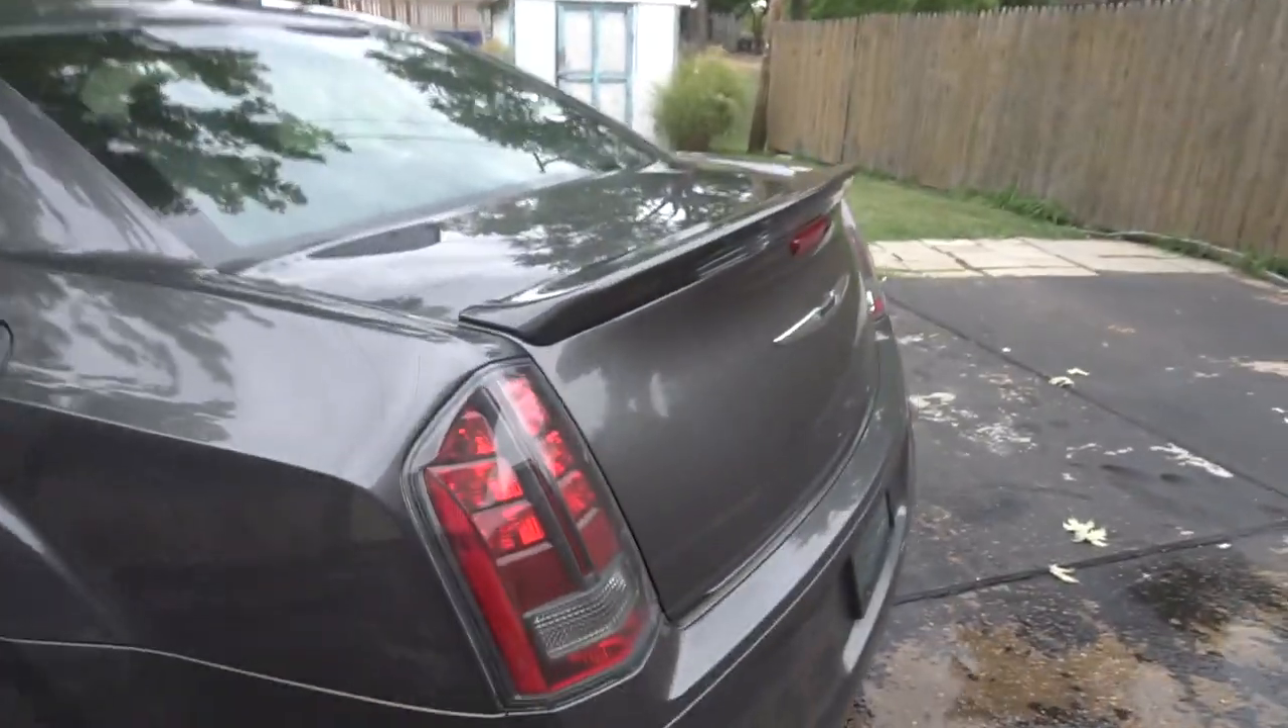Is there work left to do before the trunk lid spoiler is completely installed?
No.